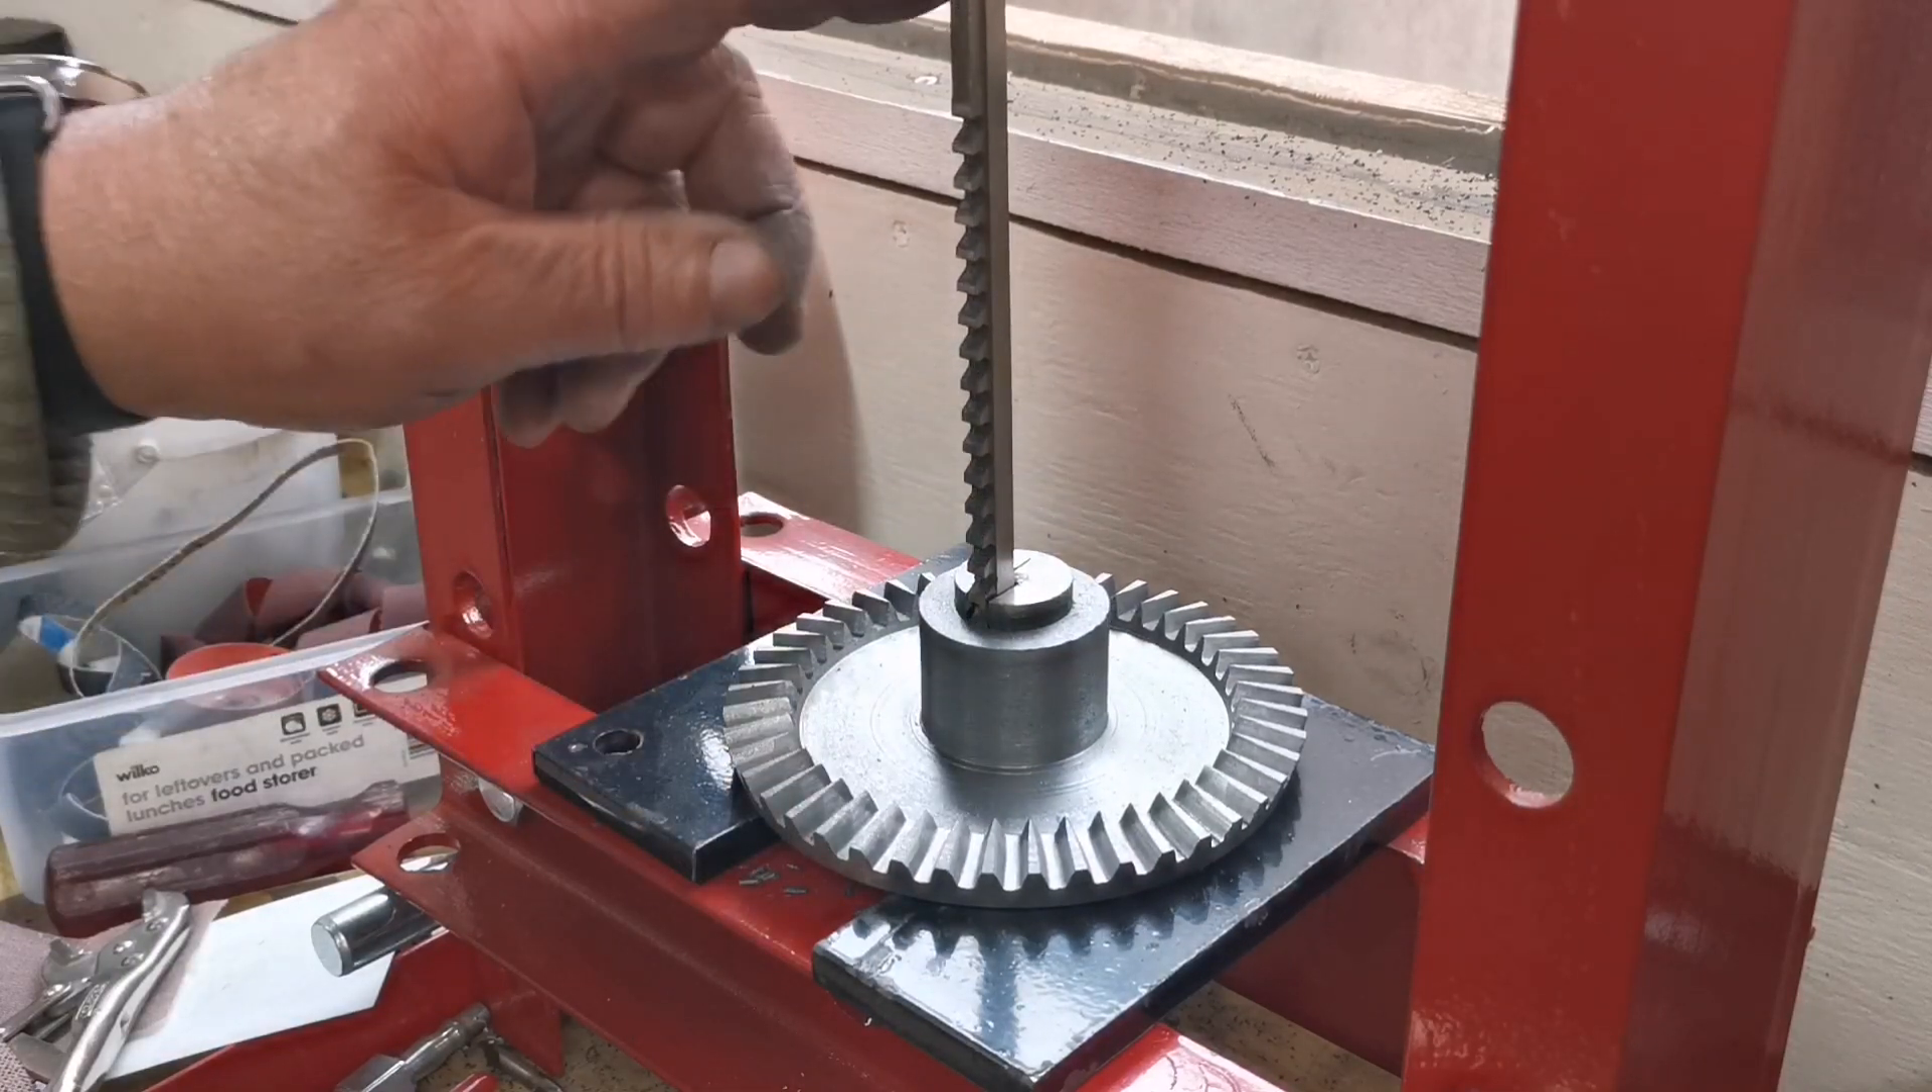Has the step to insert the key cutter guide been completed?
Yes.